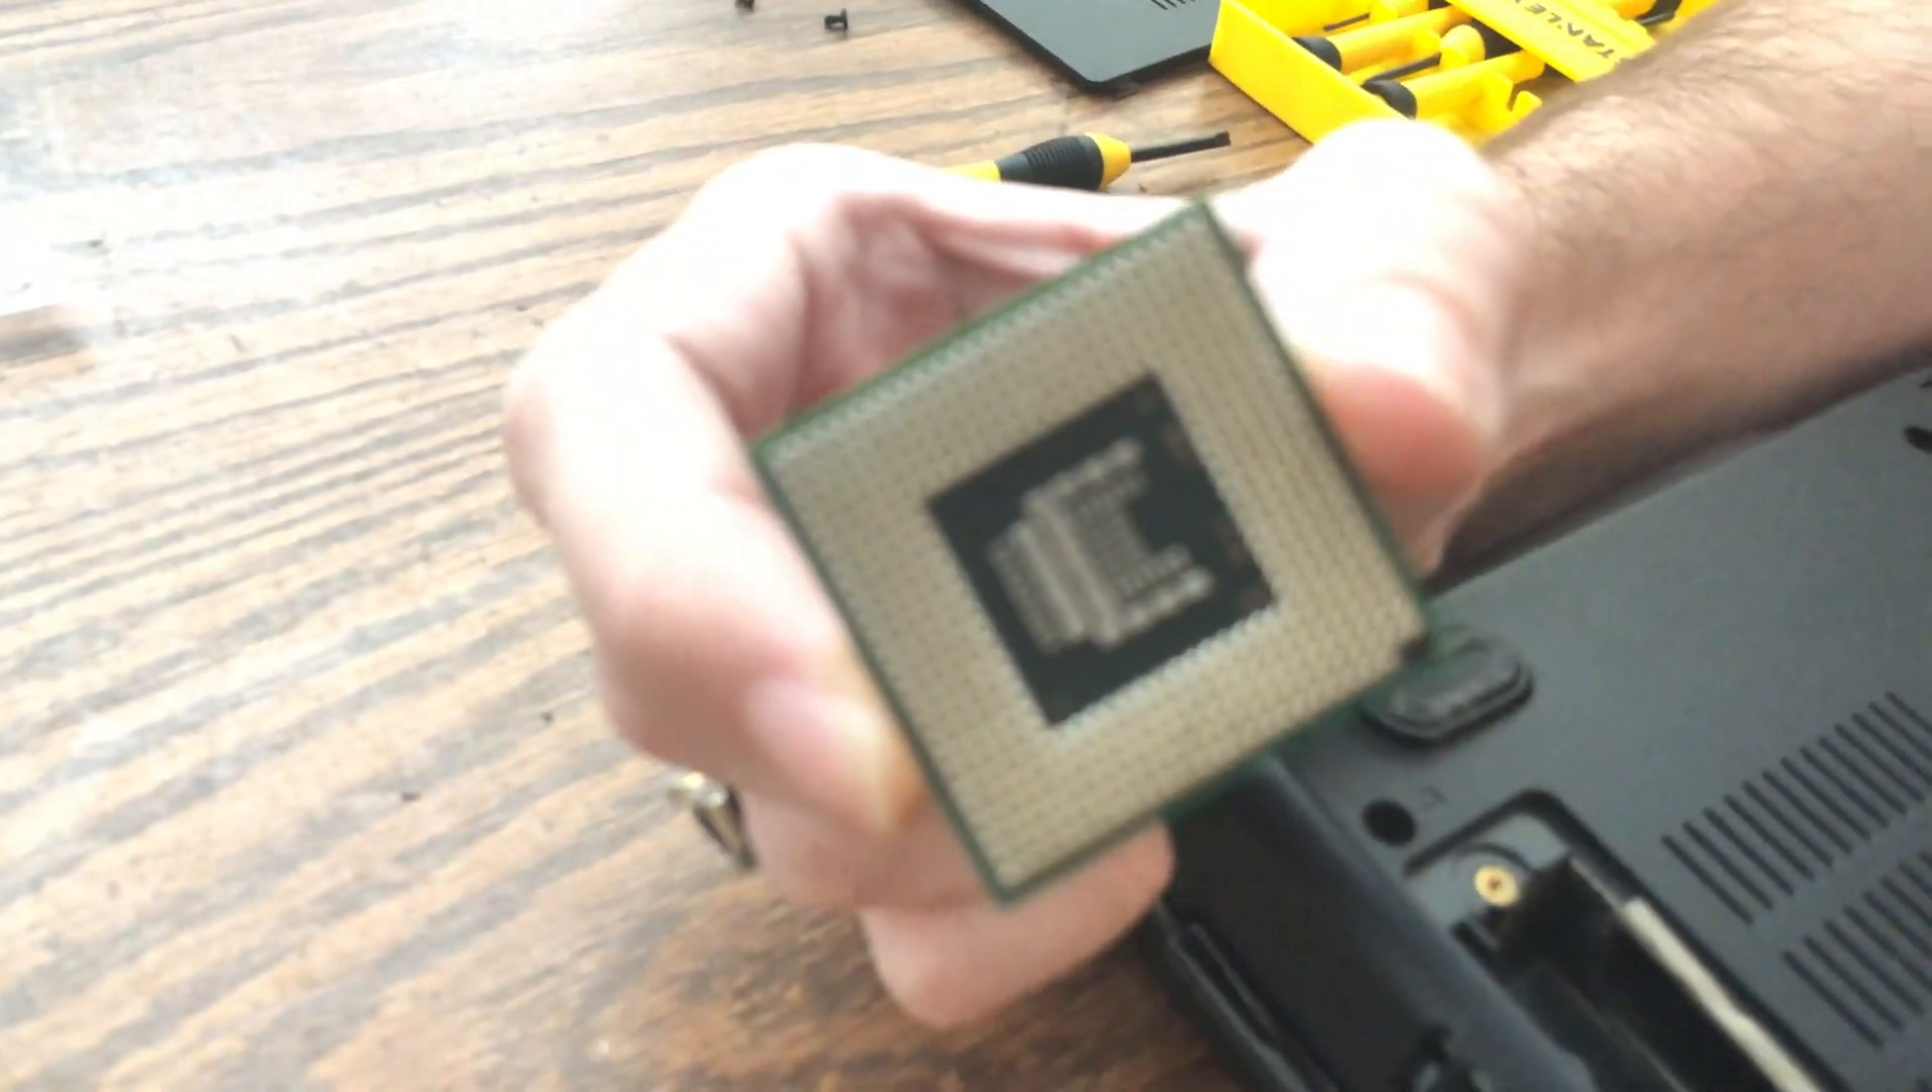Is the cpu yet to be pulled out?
No.